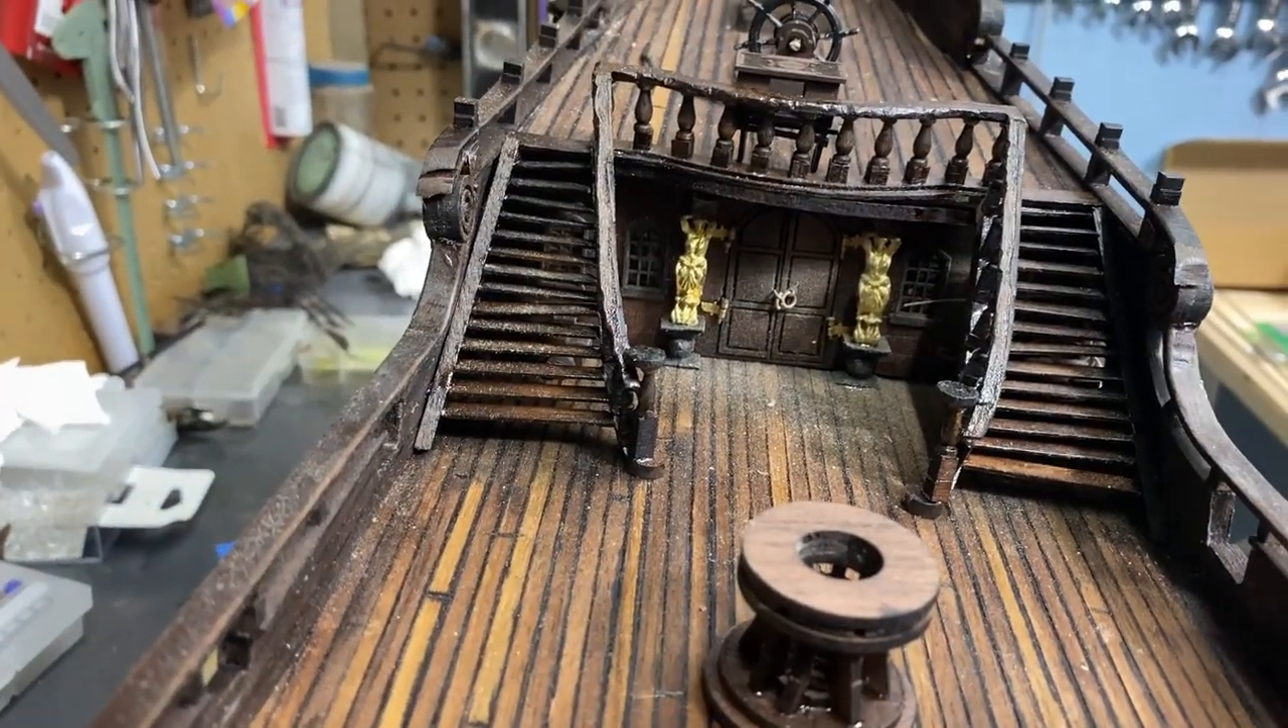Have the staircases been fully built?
Yes.